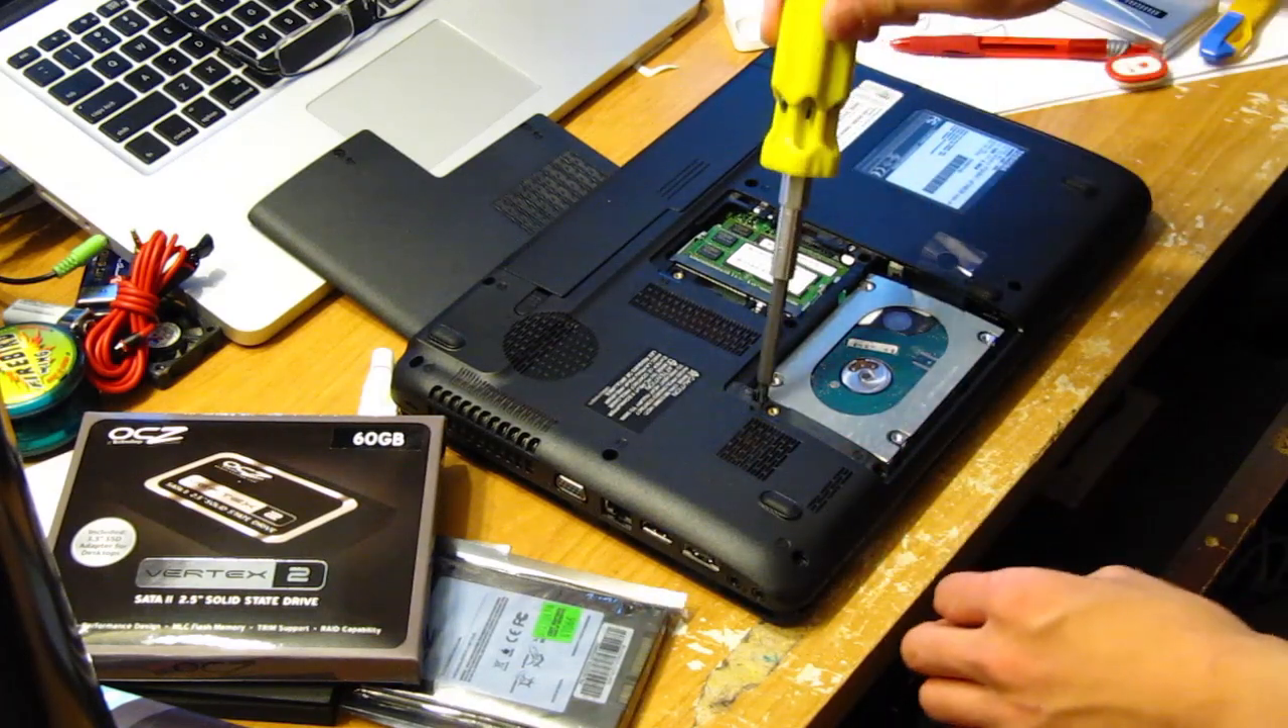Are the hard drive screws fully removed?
No.